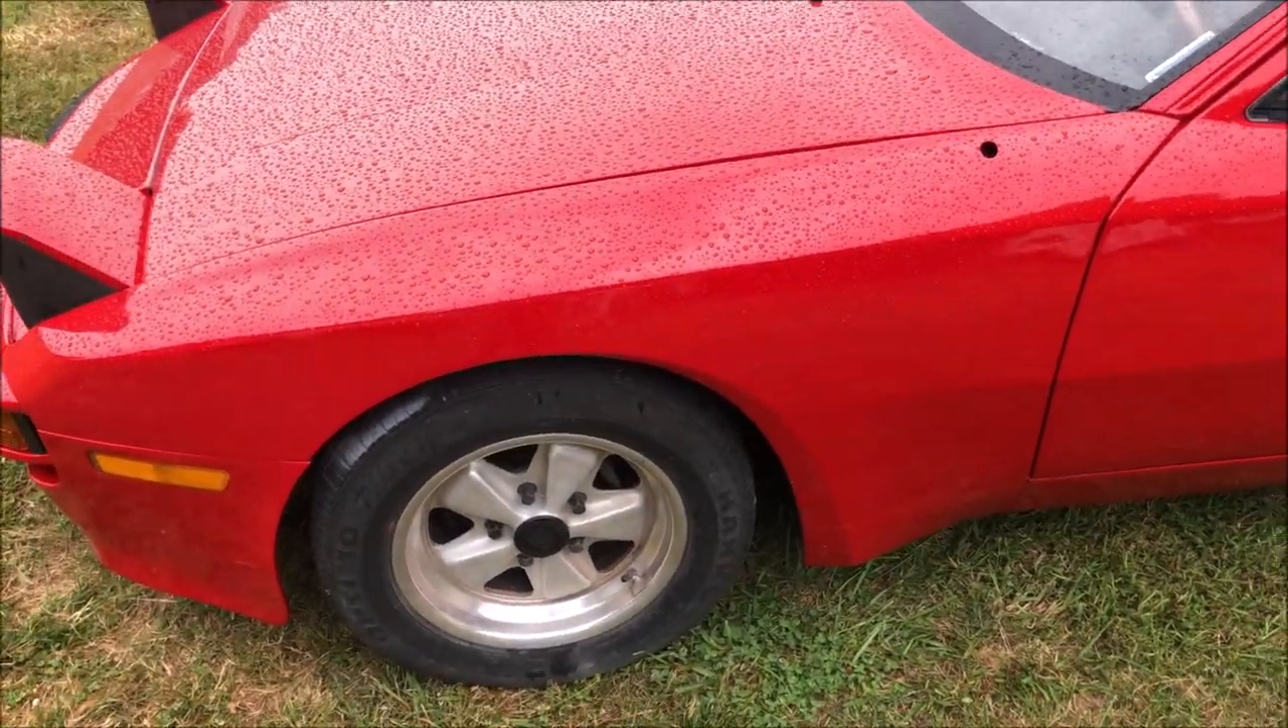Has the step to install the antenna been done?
No.